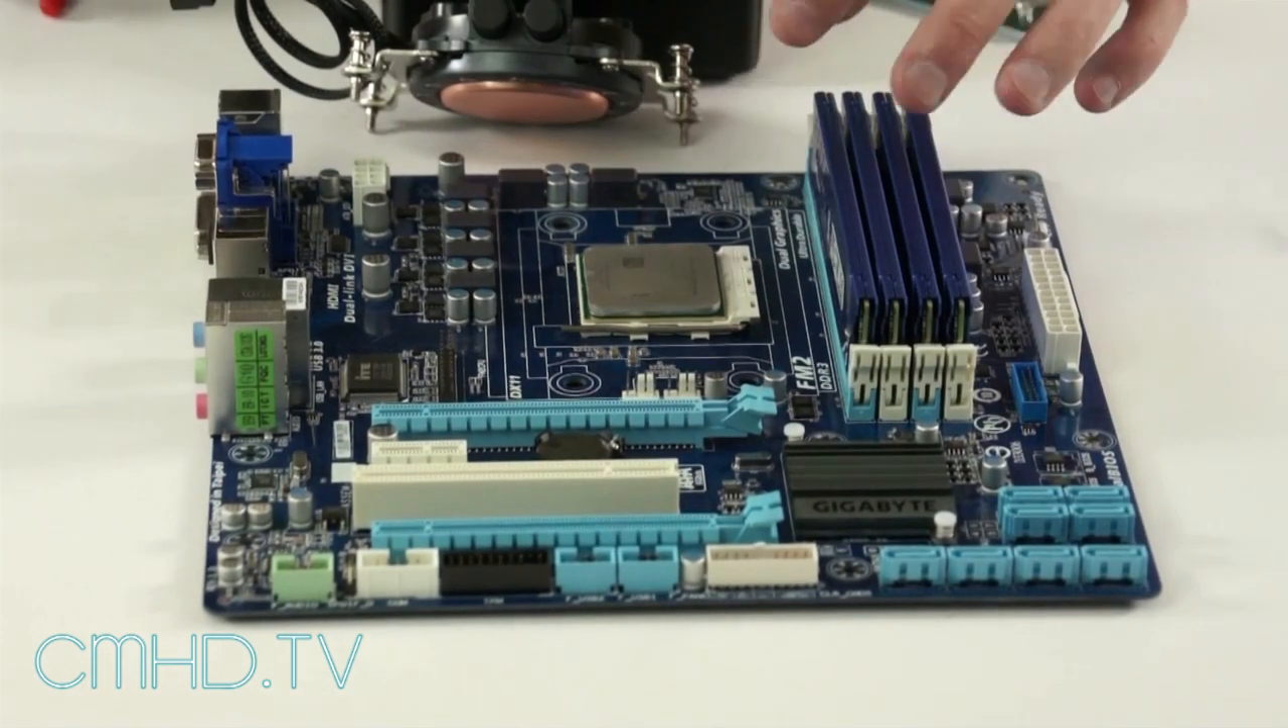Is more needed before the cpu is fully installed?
No.